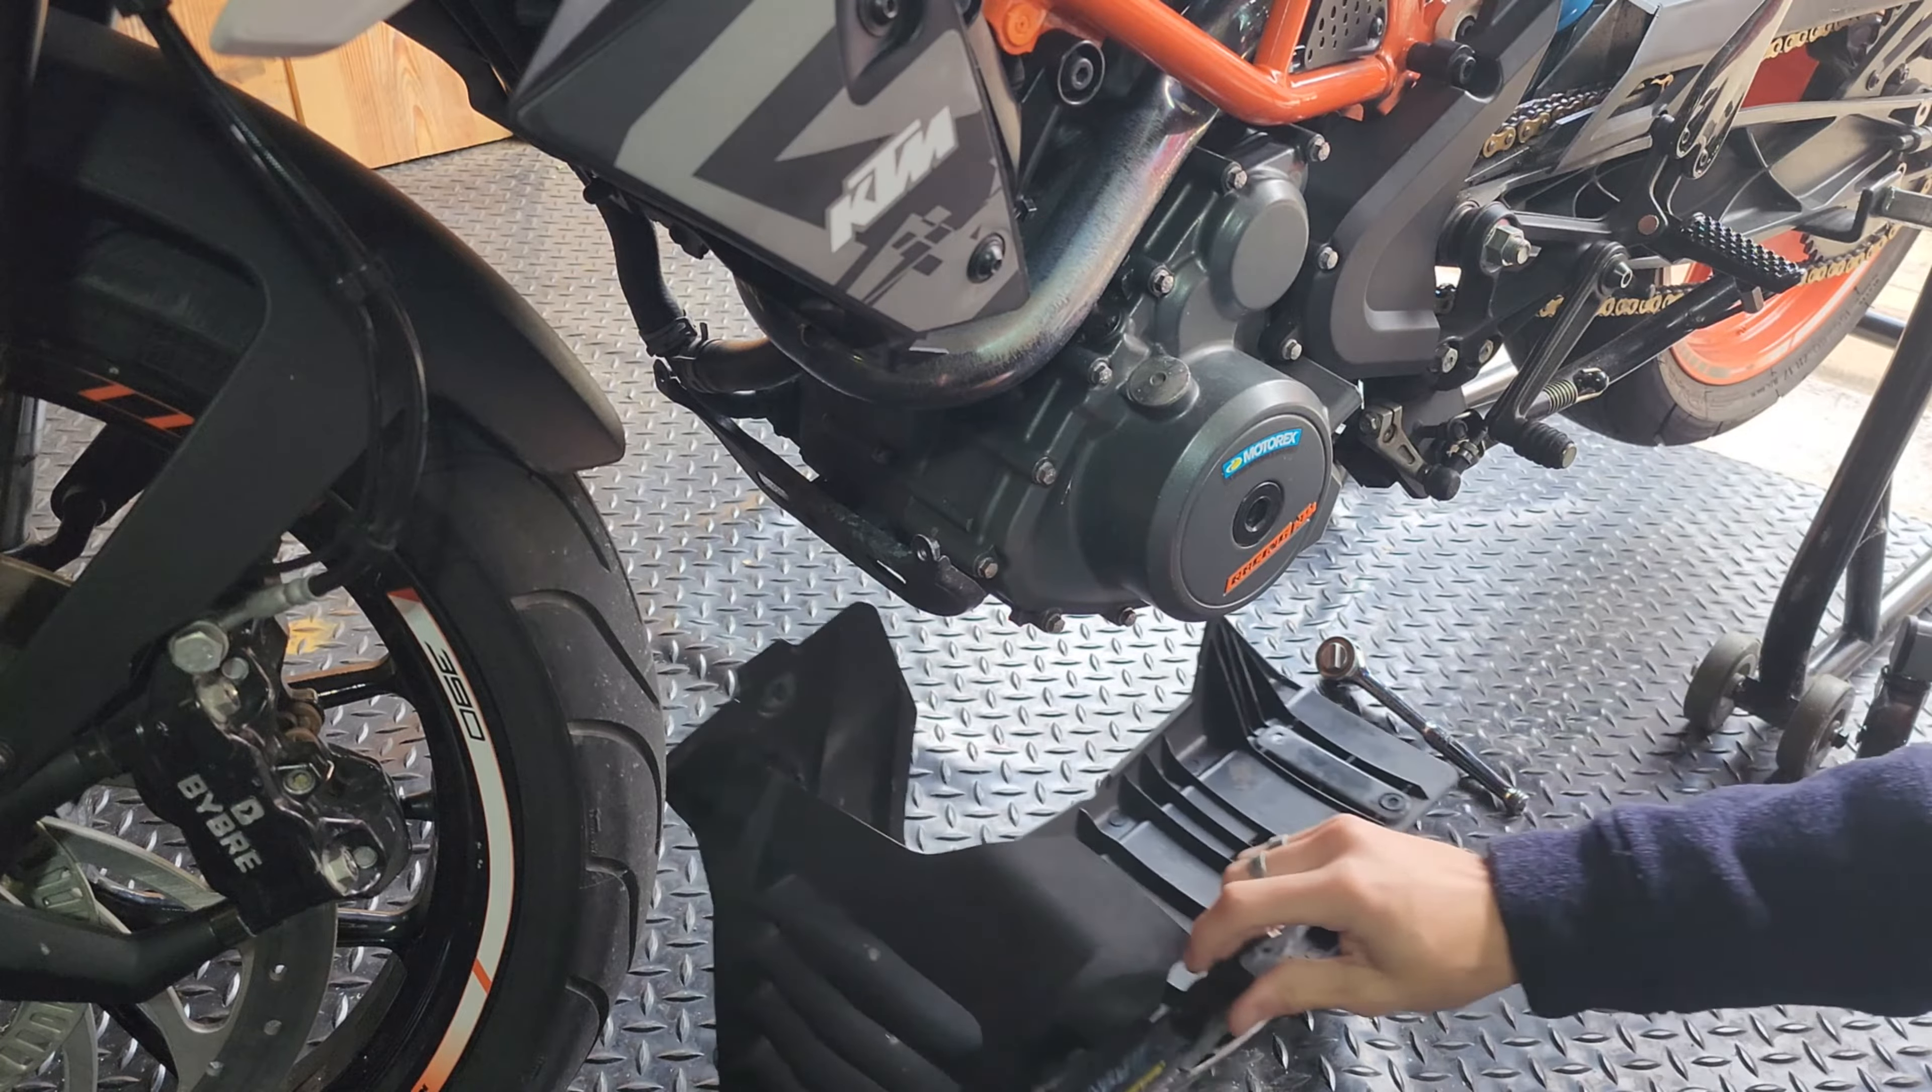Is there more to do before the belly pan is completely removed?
No.